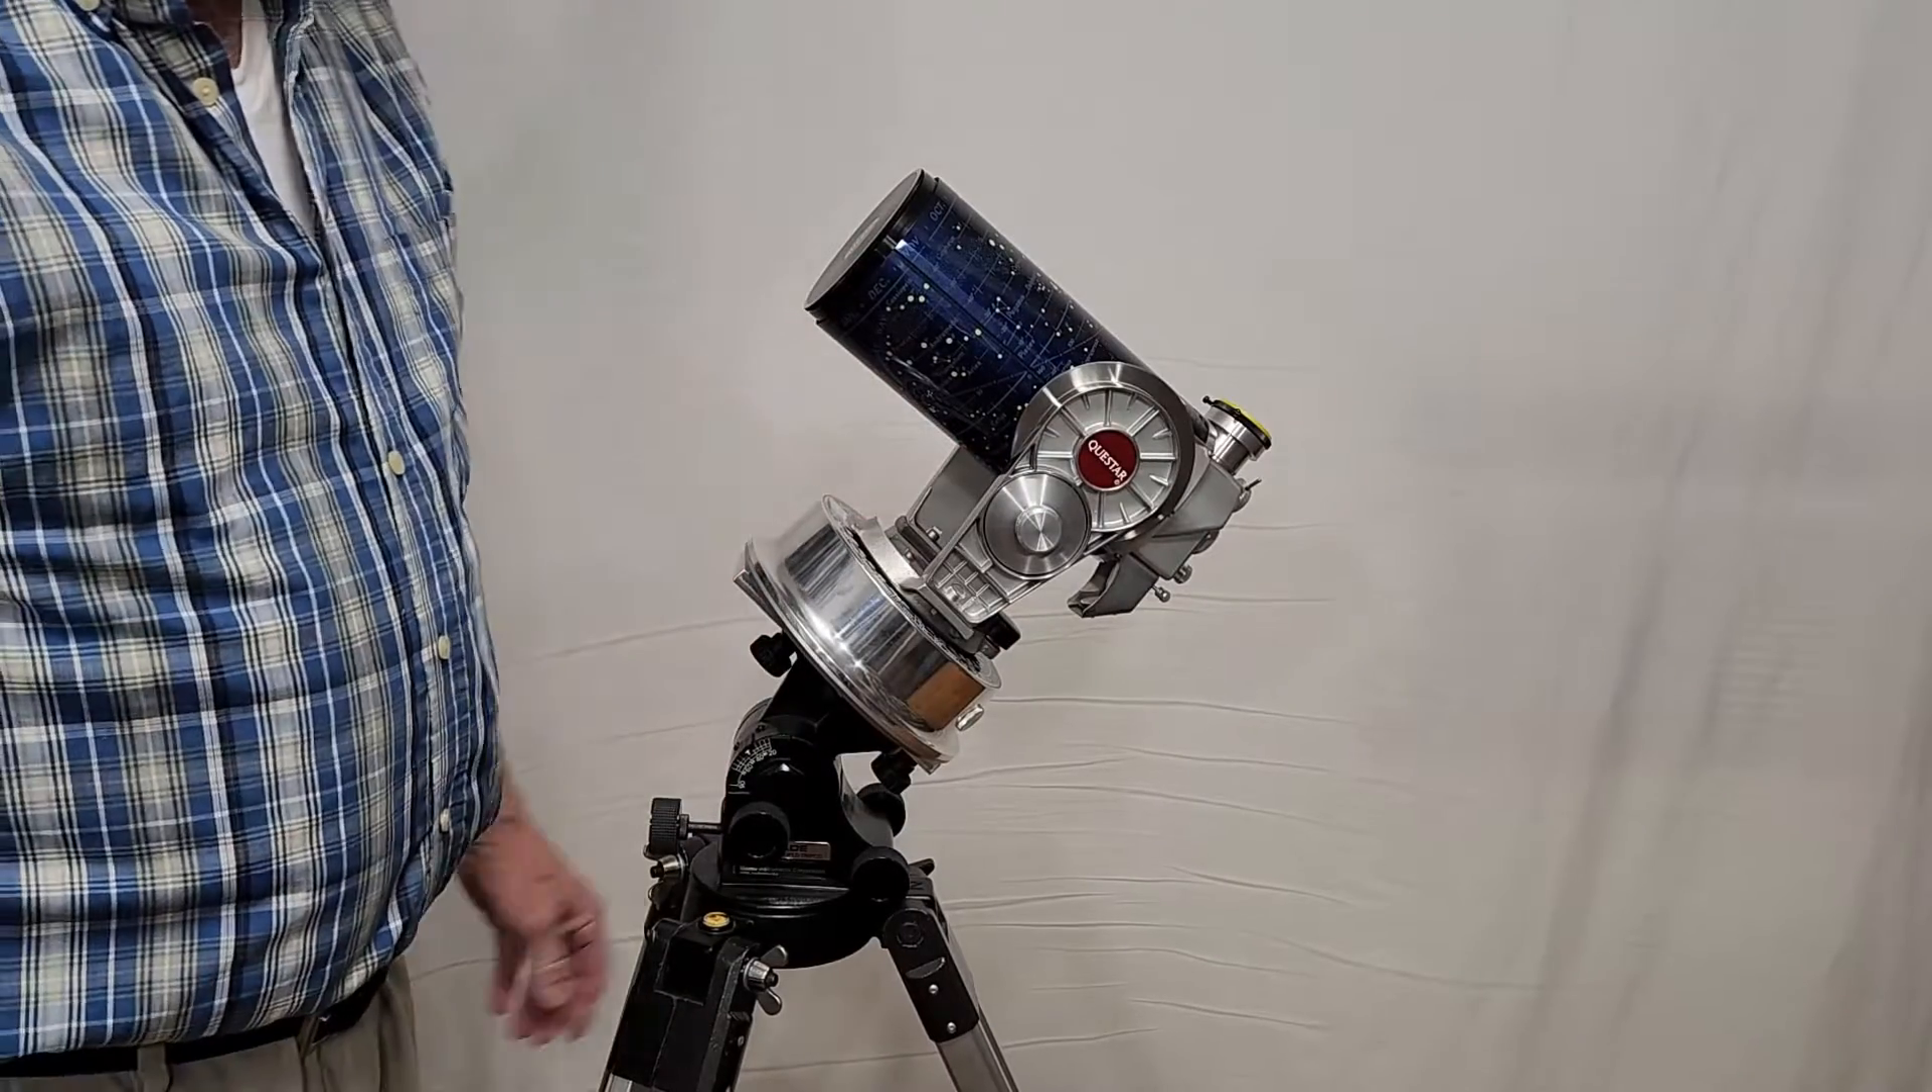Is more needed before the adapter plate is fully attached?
No.